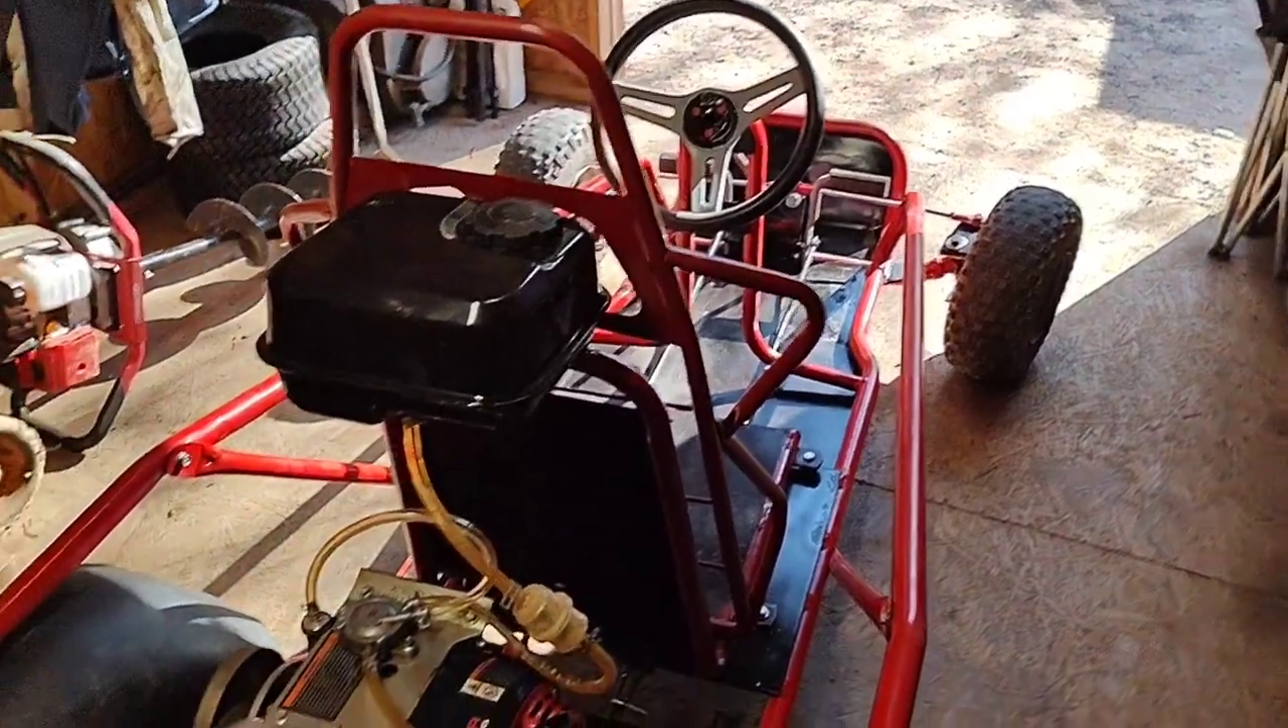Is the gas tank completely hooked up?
Yes.